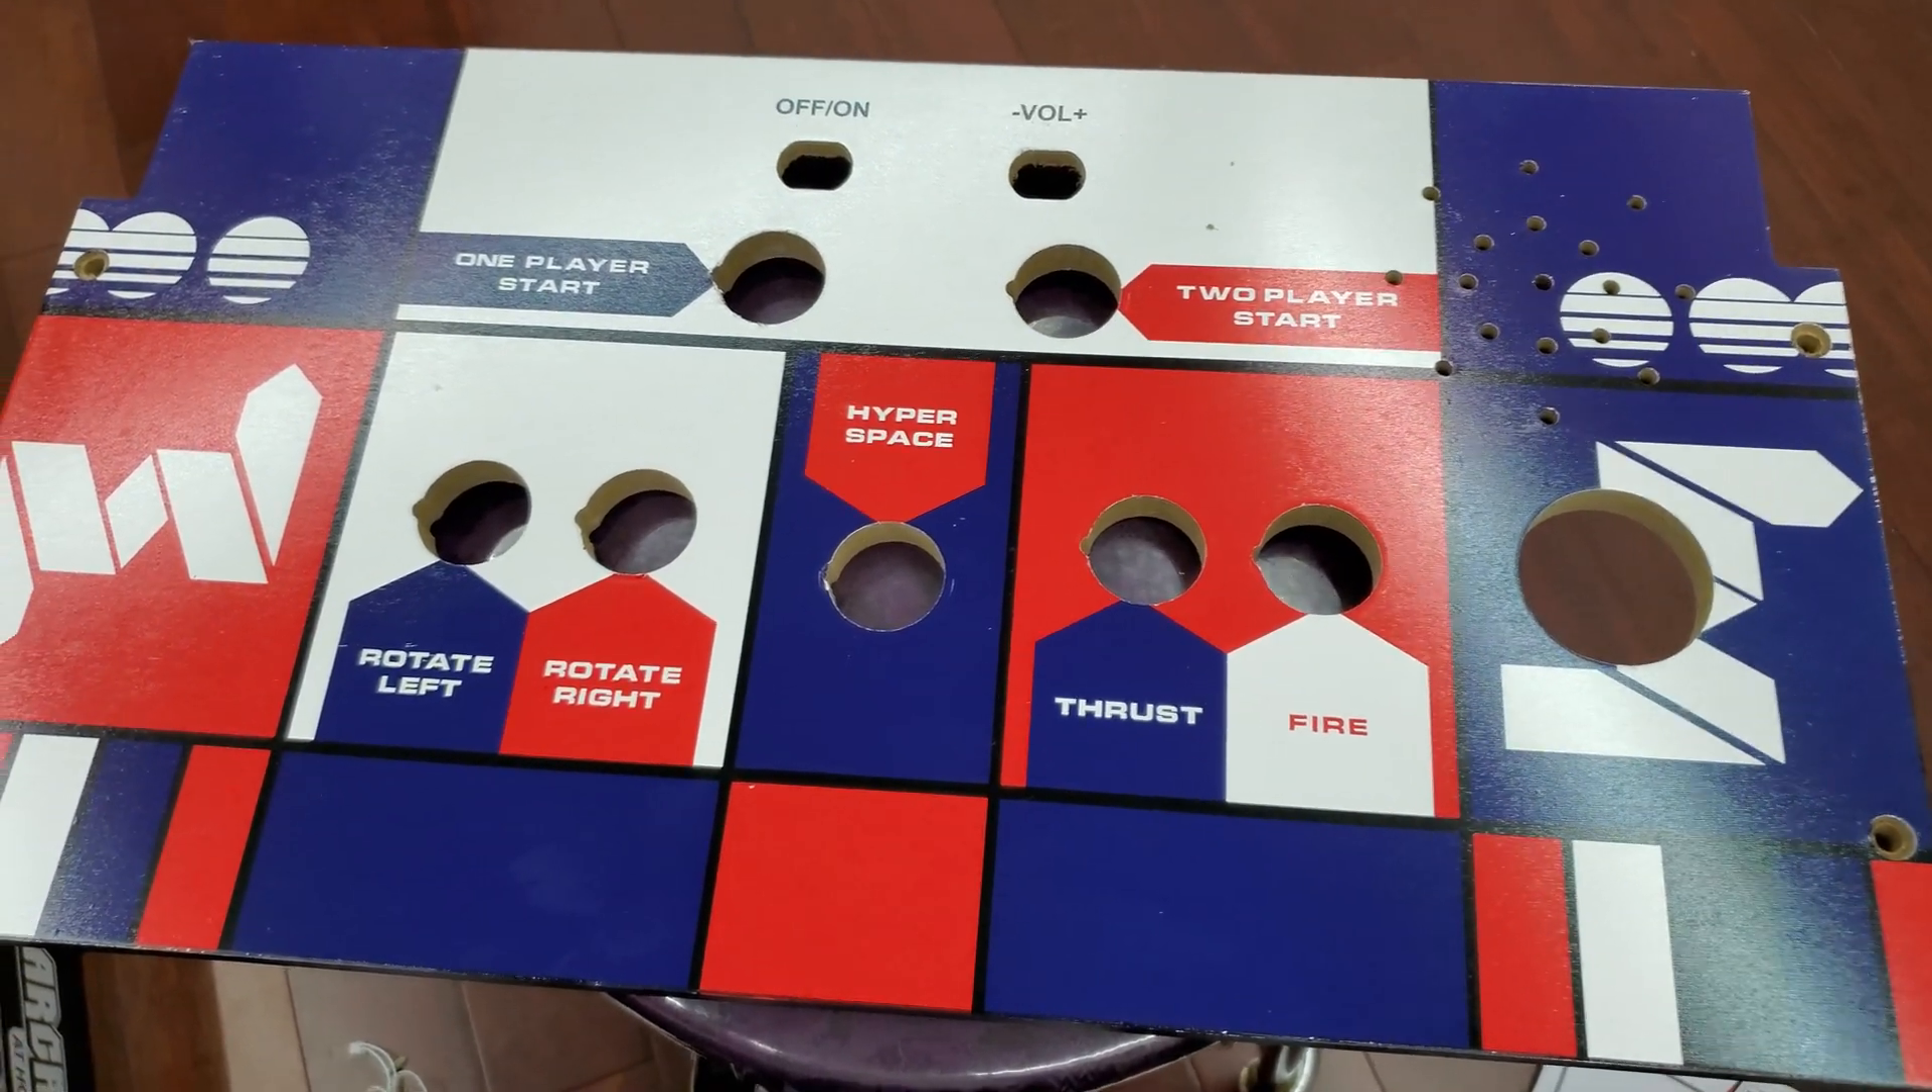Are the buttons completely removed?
Yes.